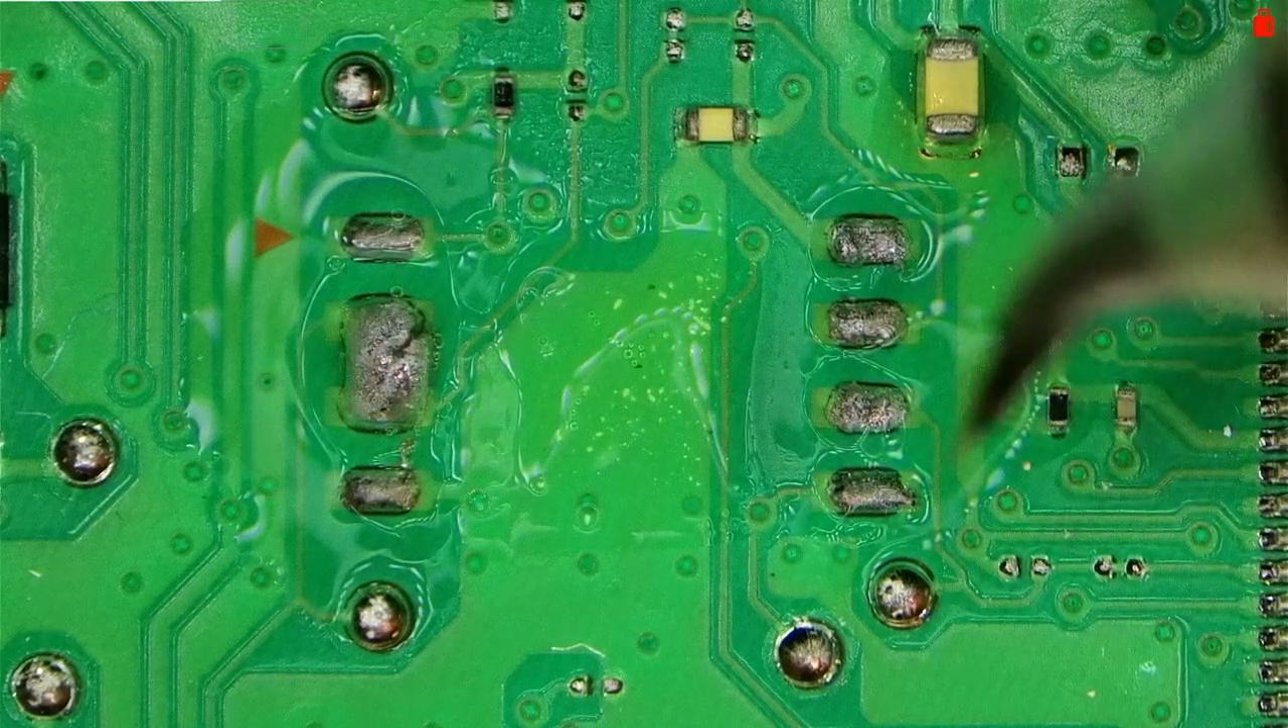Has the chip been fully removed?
Yes.